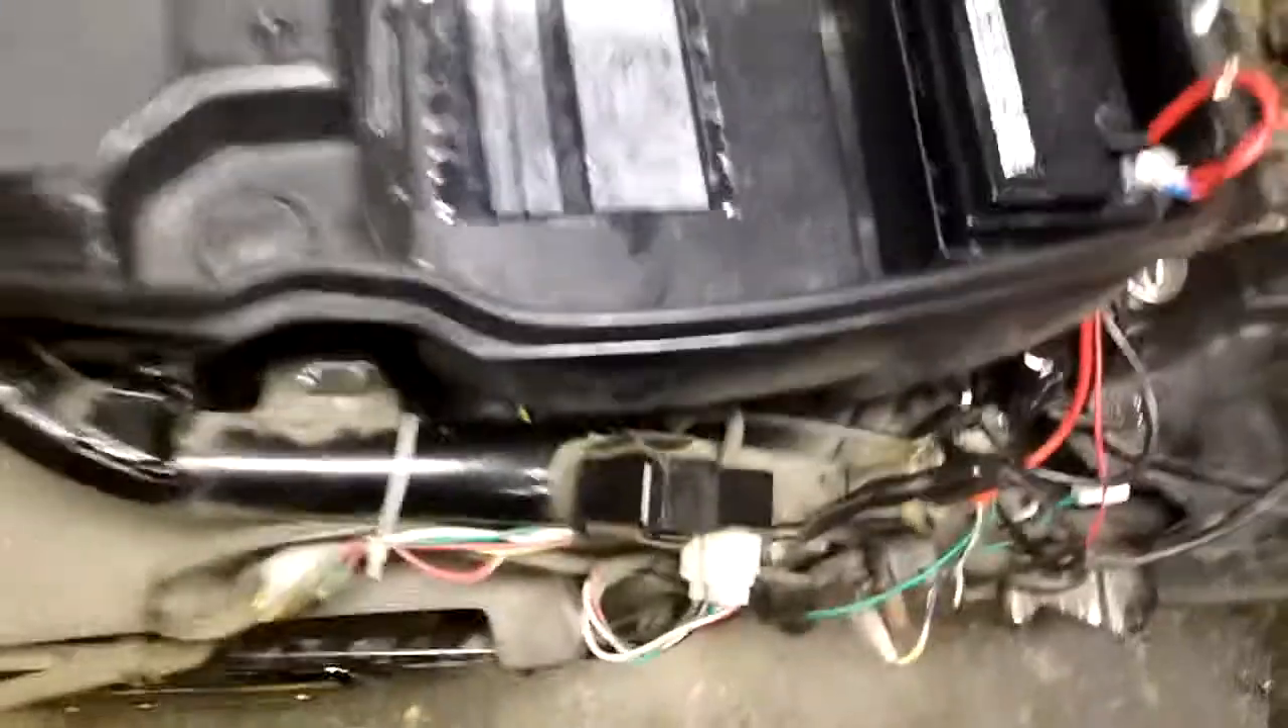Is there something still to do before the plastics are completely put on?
Yes.